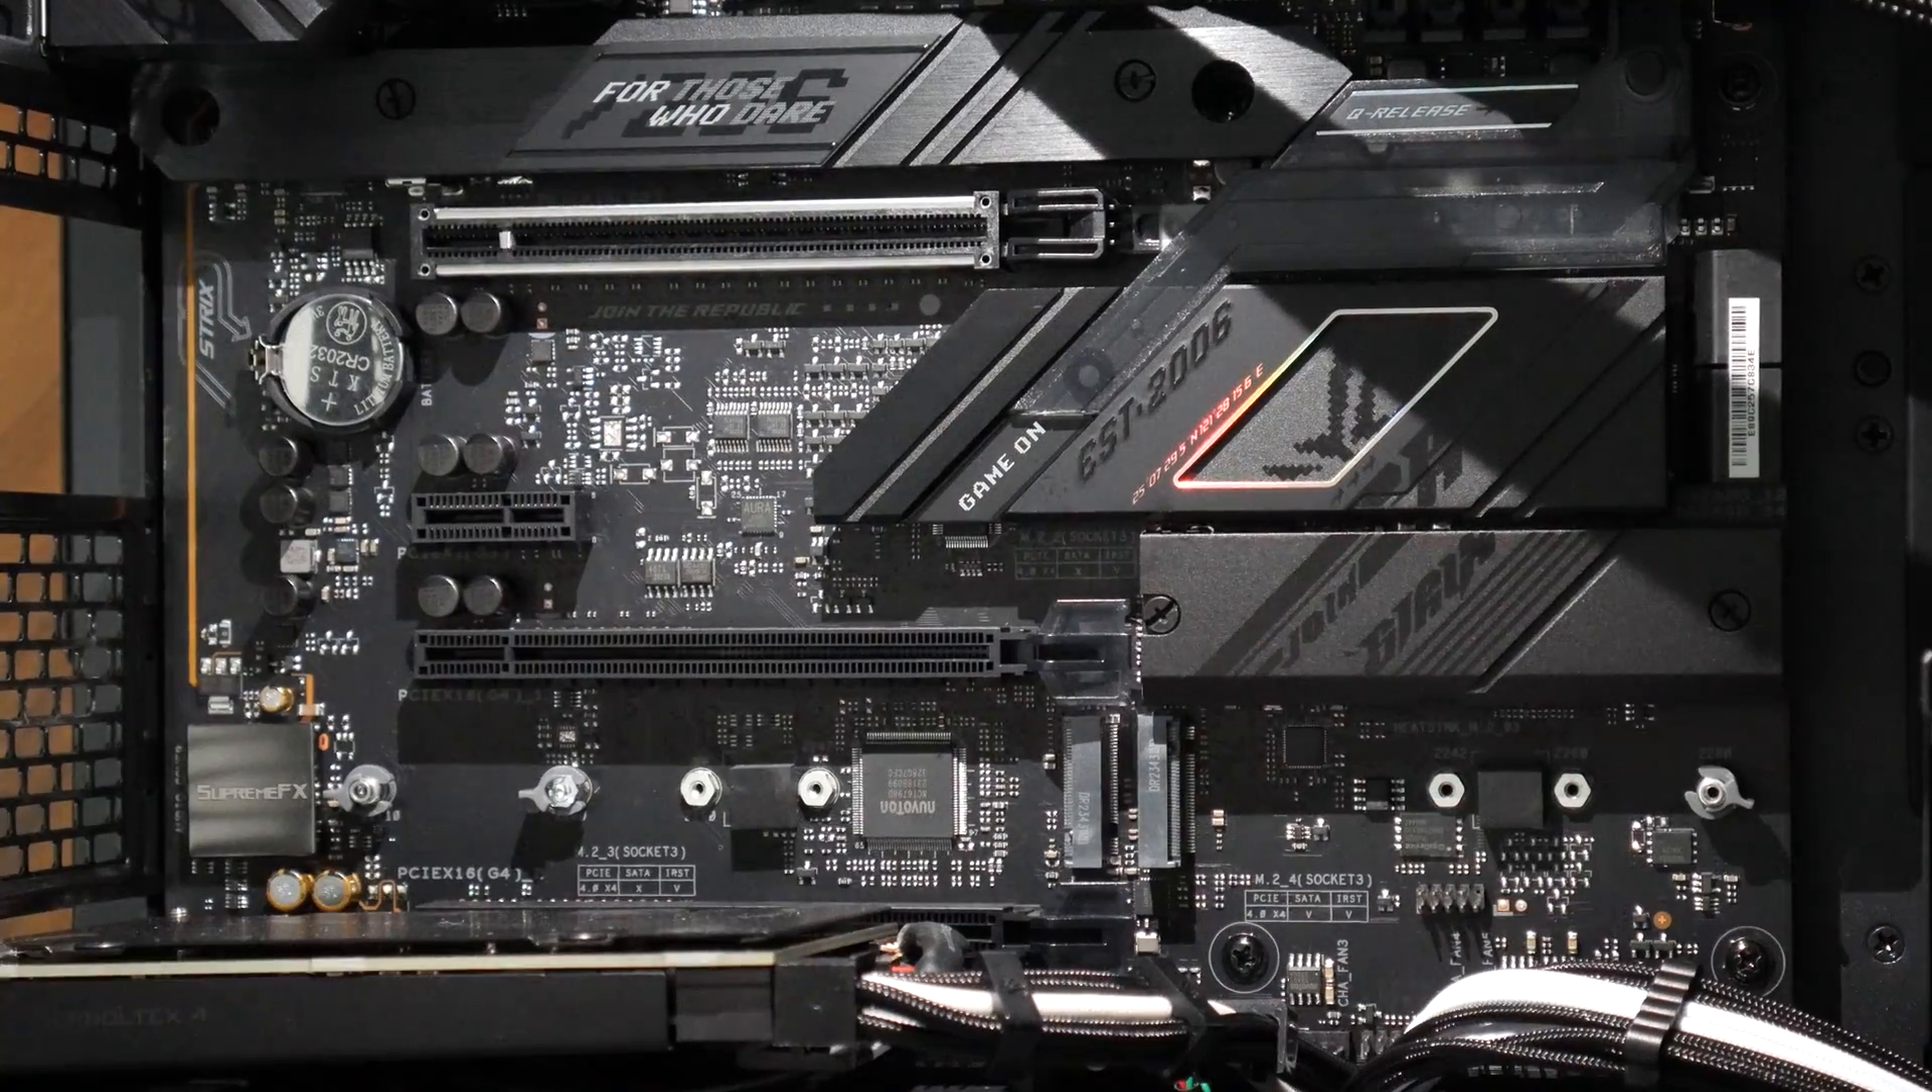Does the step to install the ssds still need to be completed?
Yes.